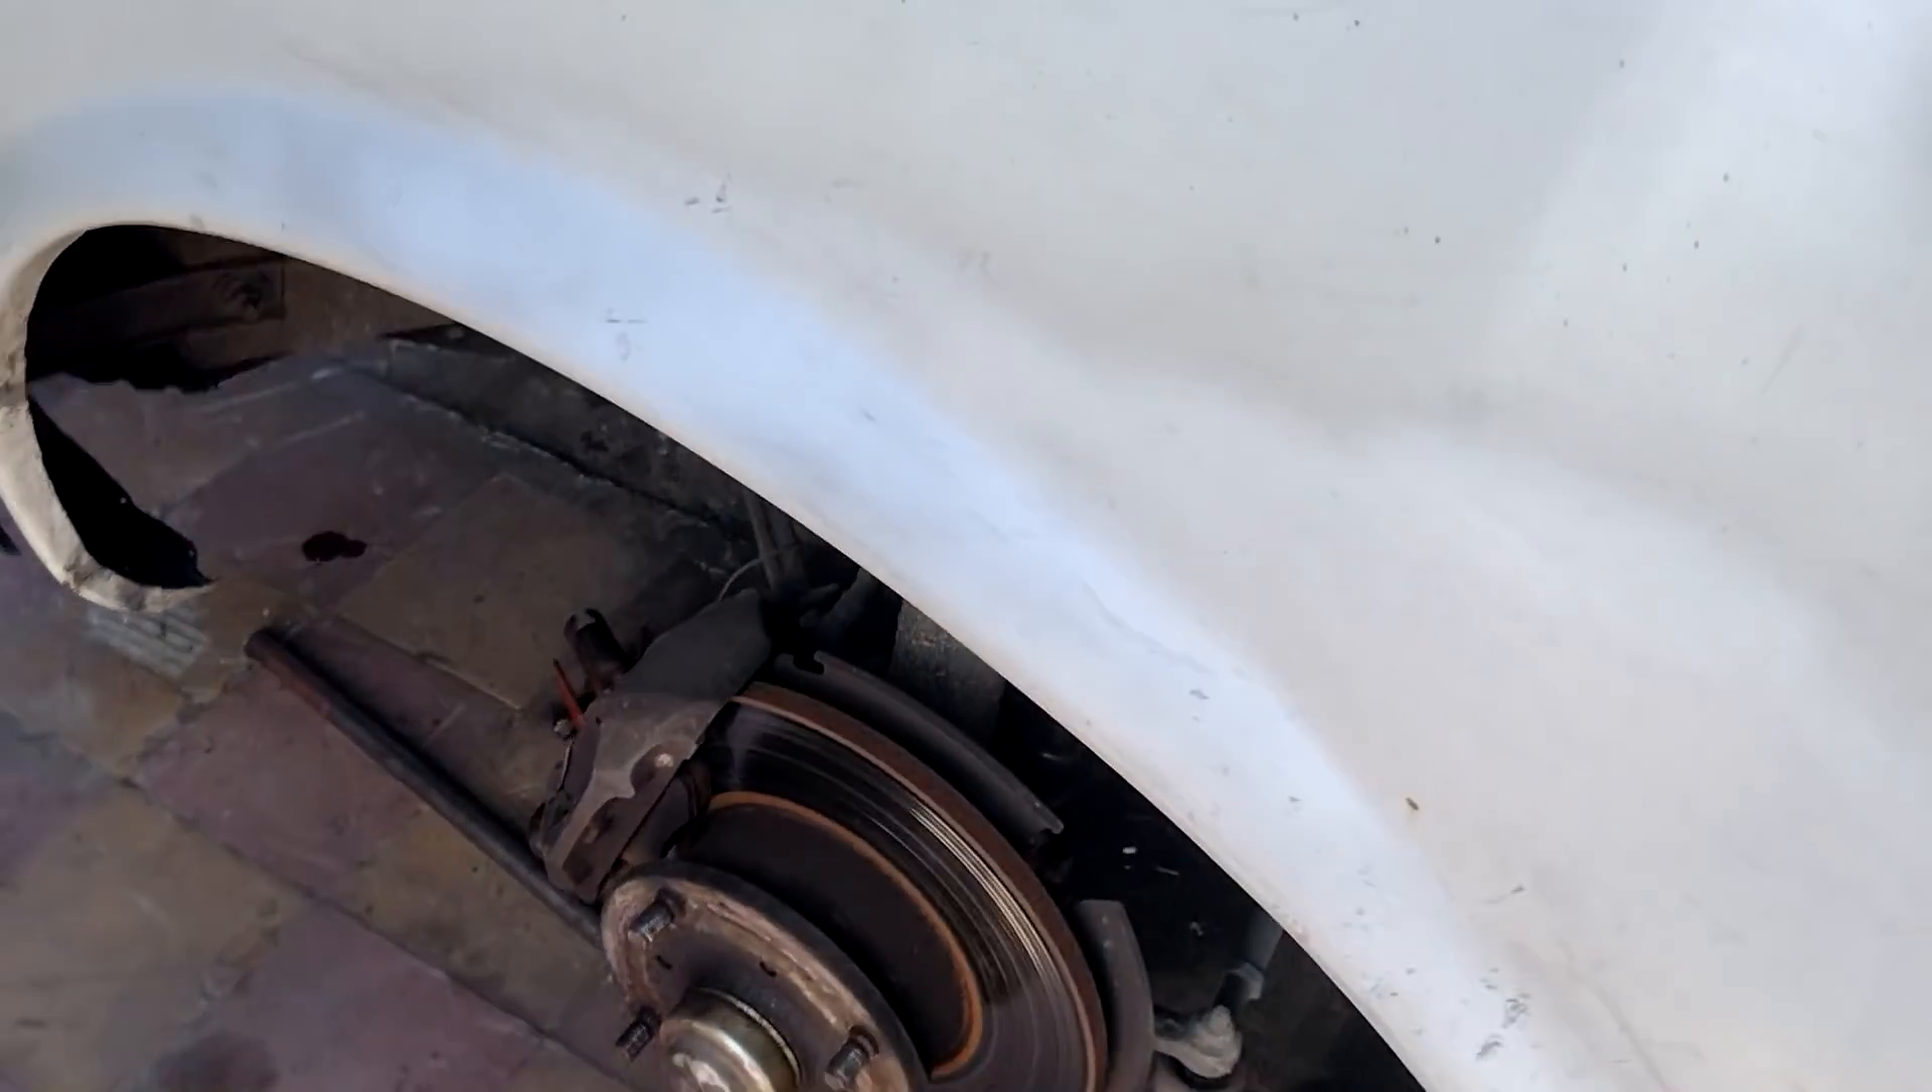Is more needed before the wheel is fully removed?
No.